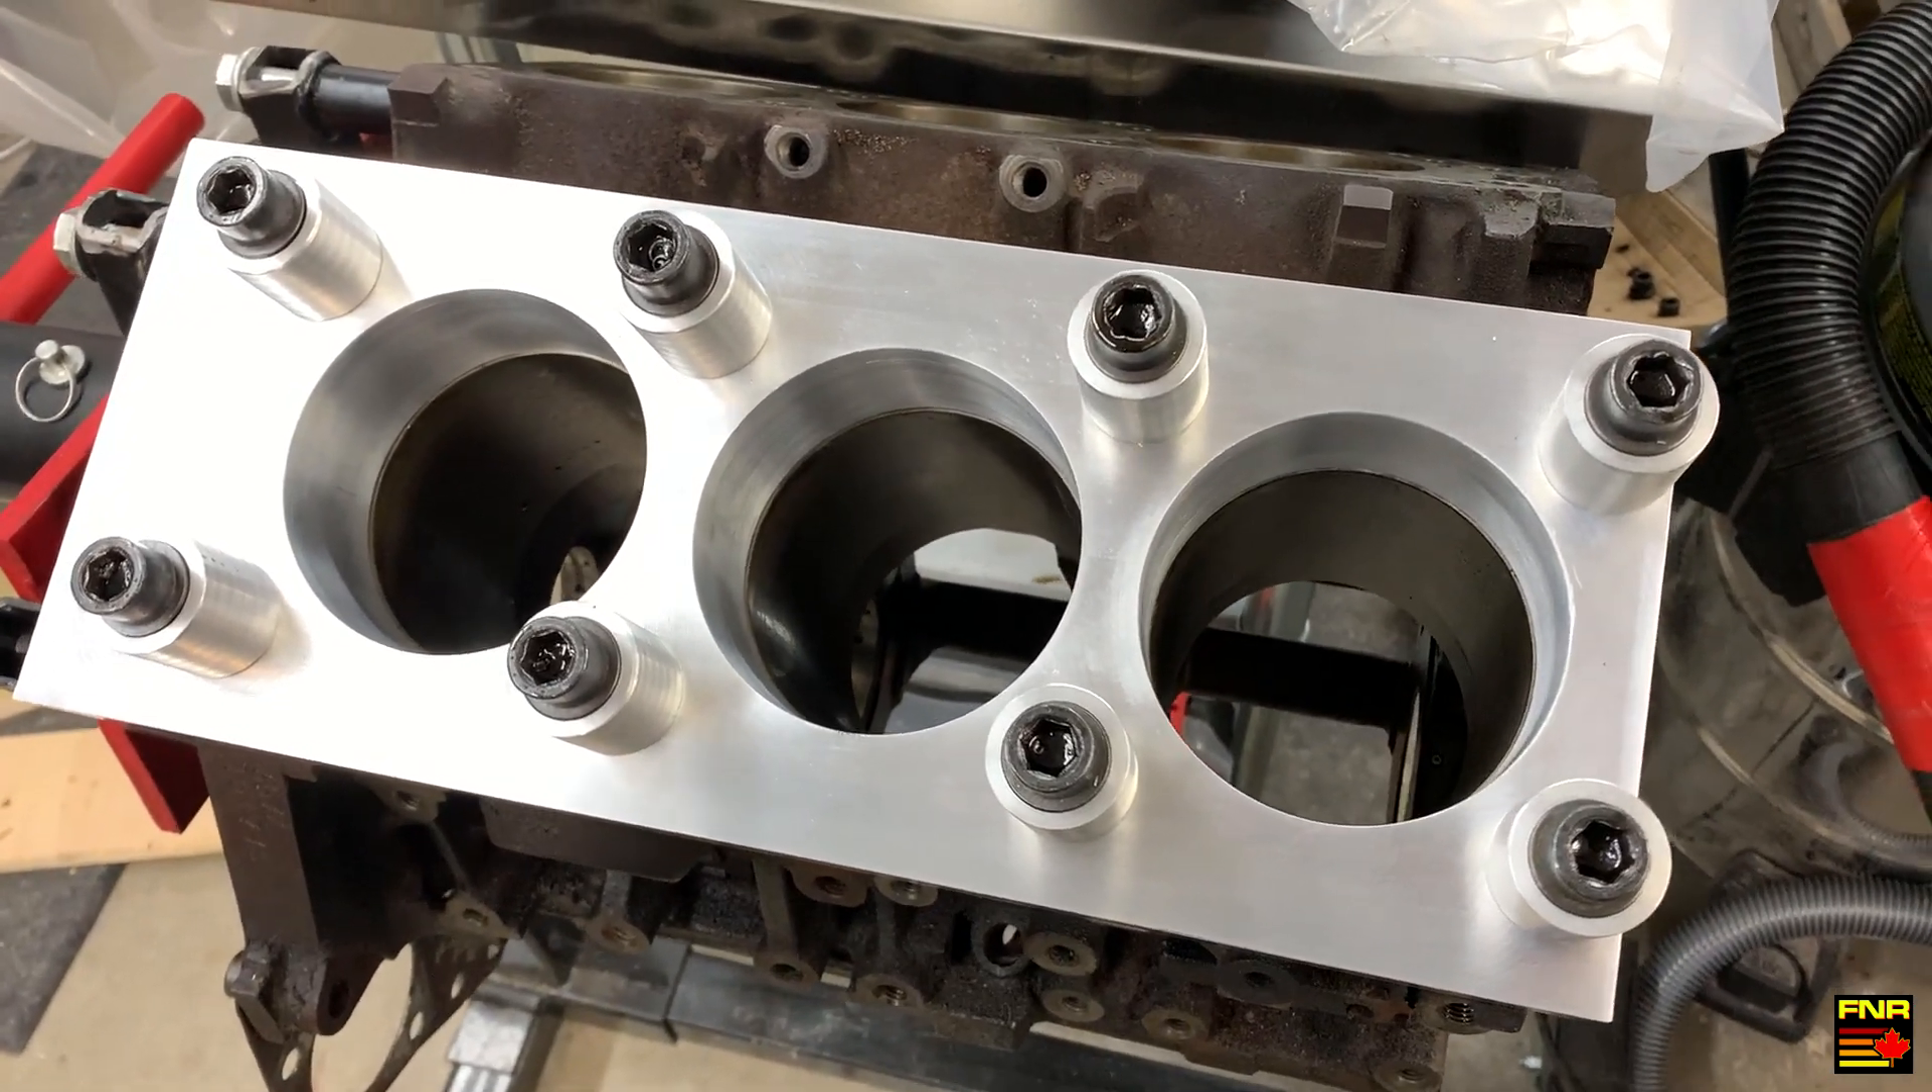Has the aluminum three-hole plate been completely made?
Yes.